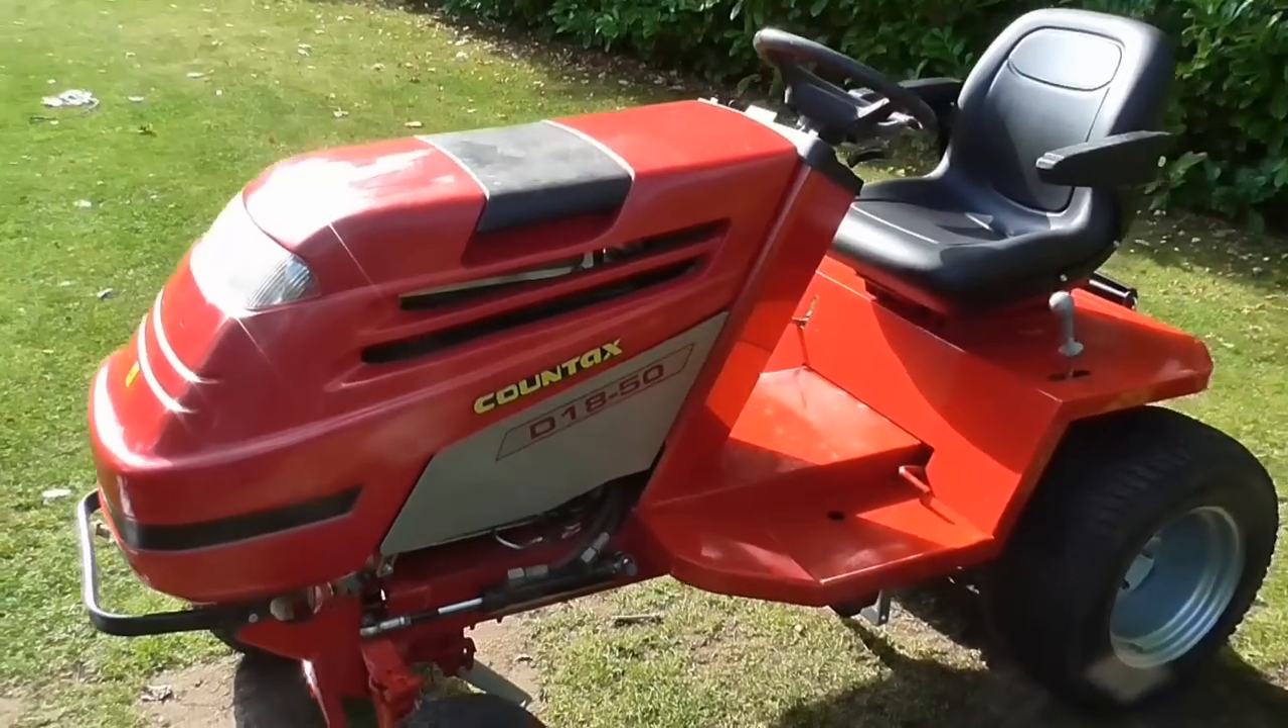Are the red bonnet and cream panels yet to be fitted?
No.